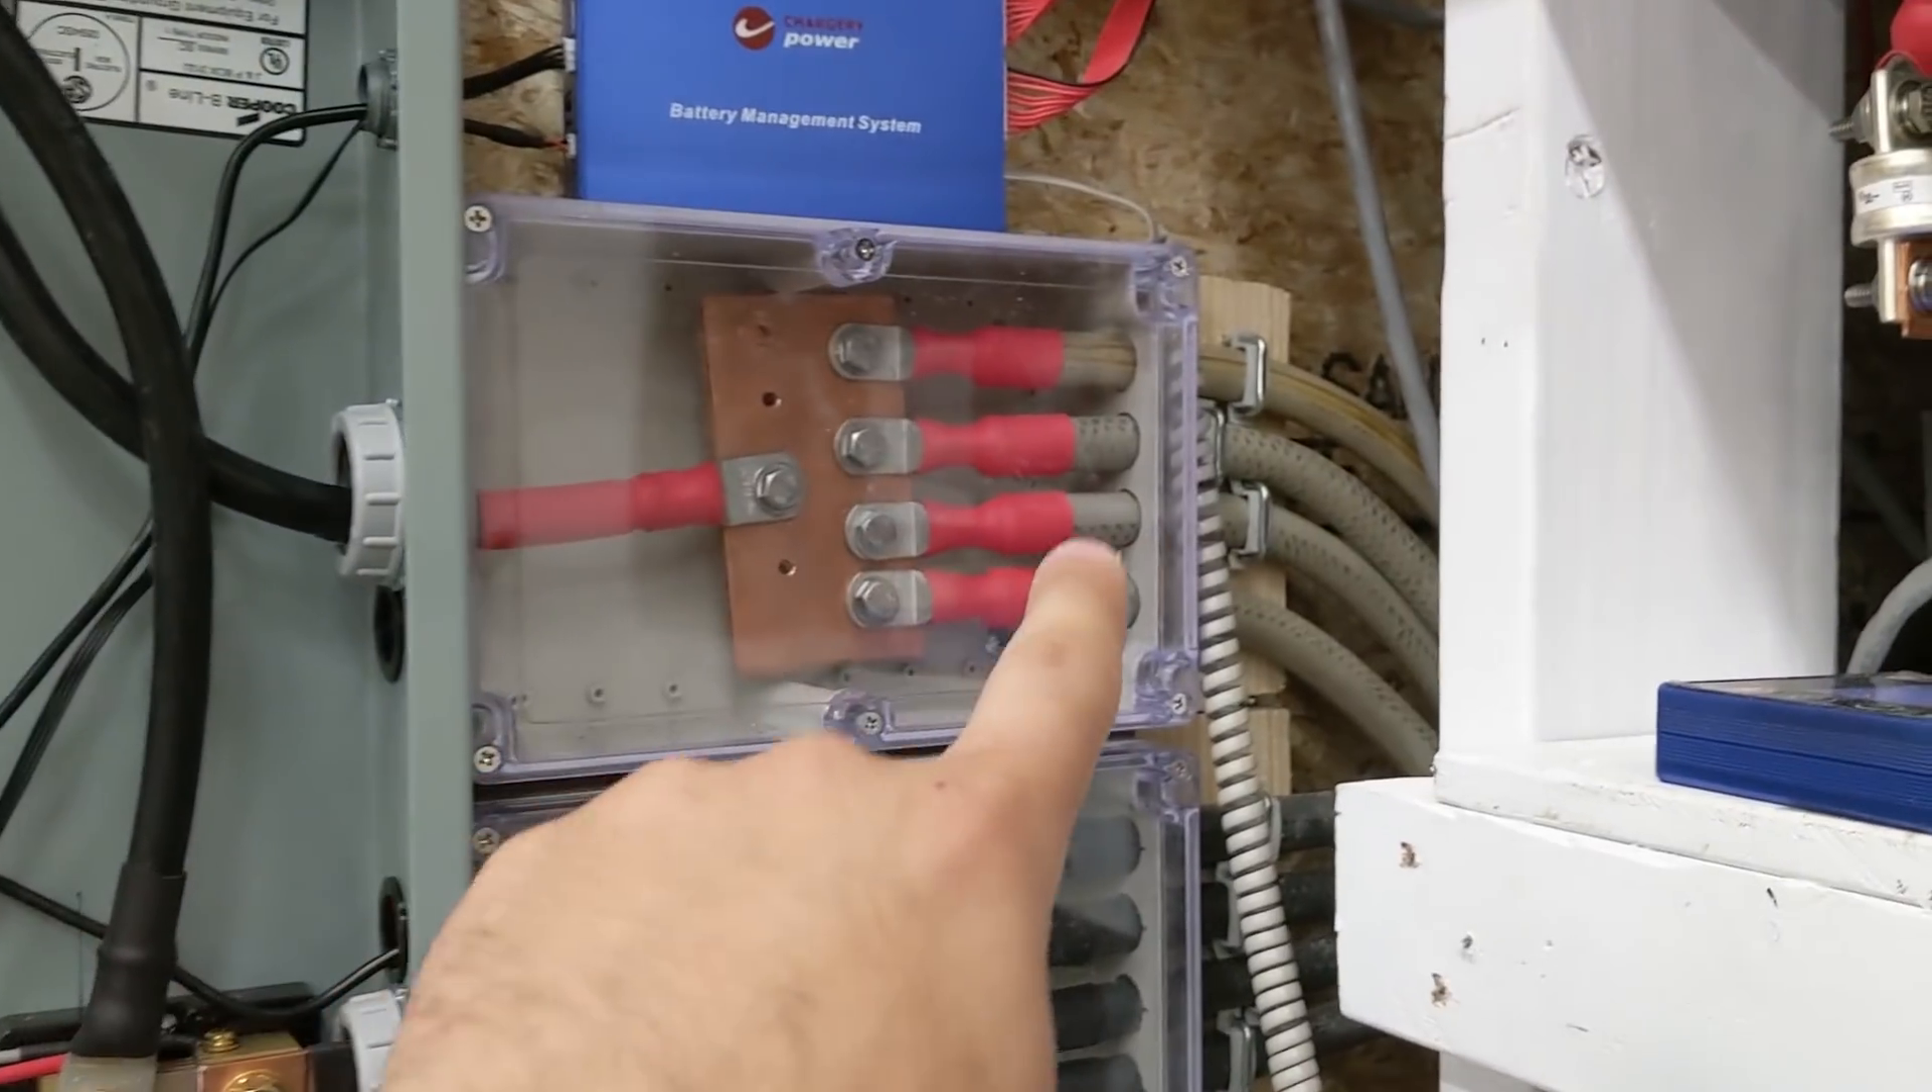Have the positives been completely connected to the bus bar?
Yes.